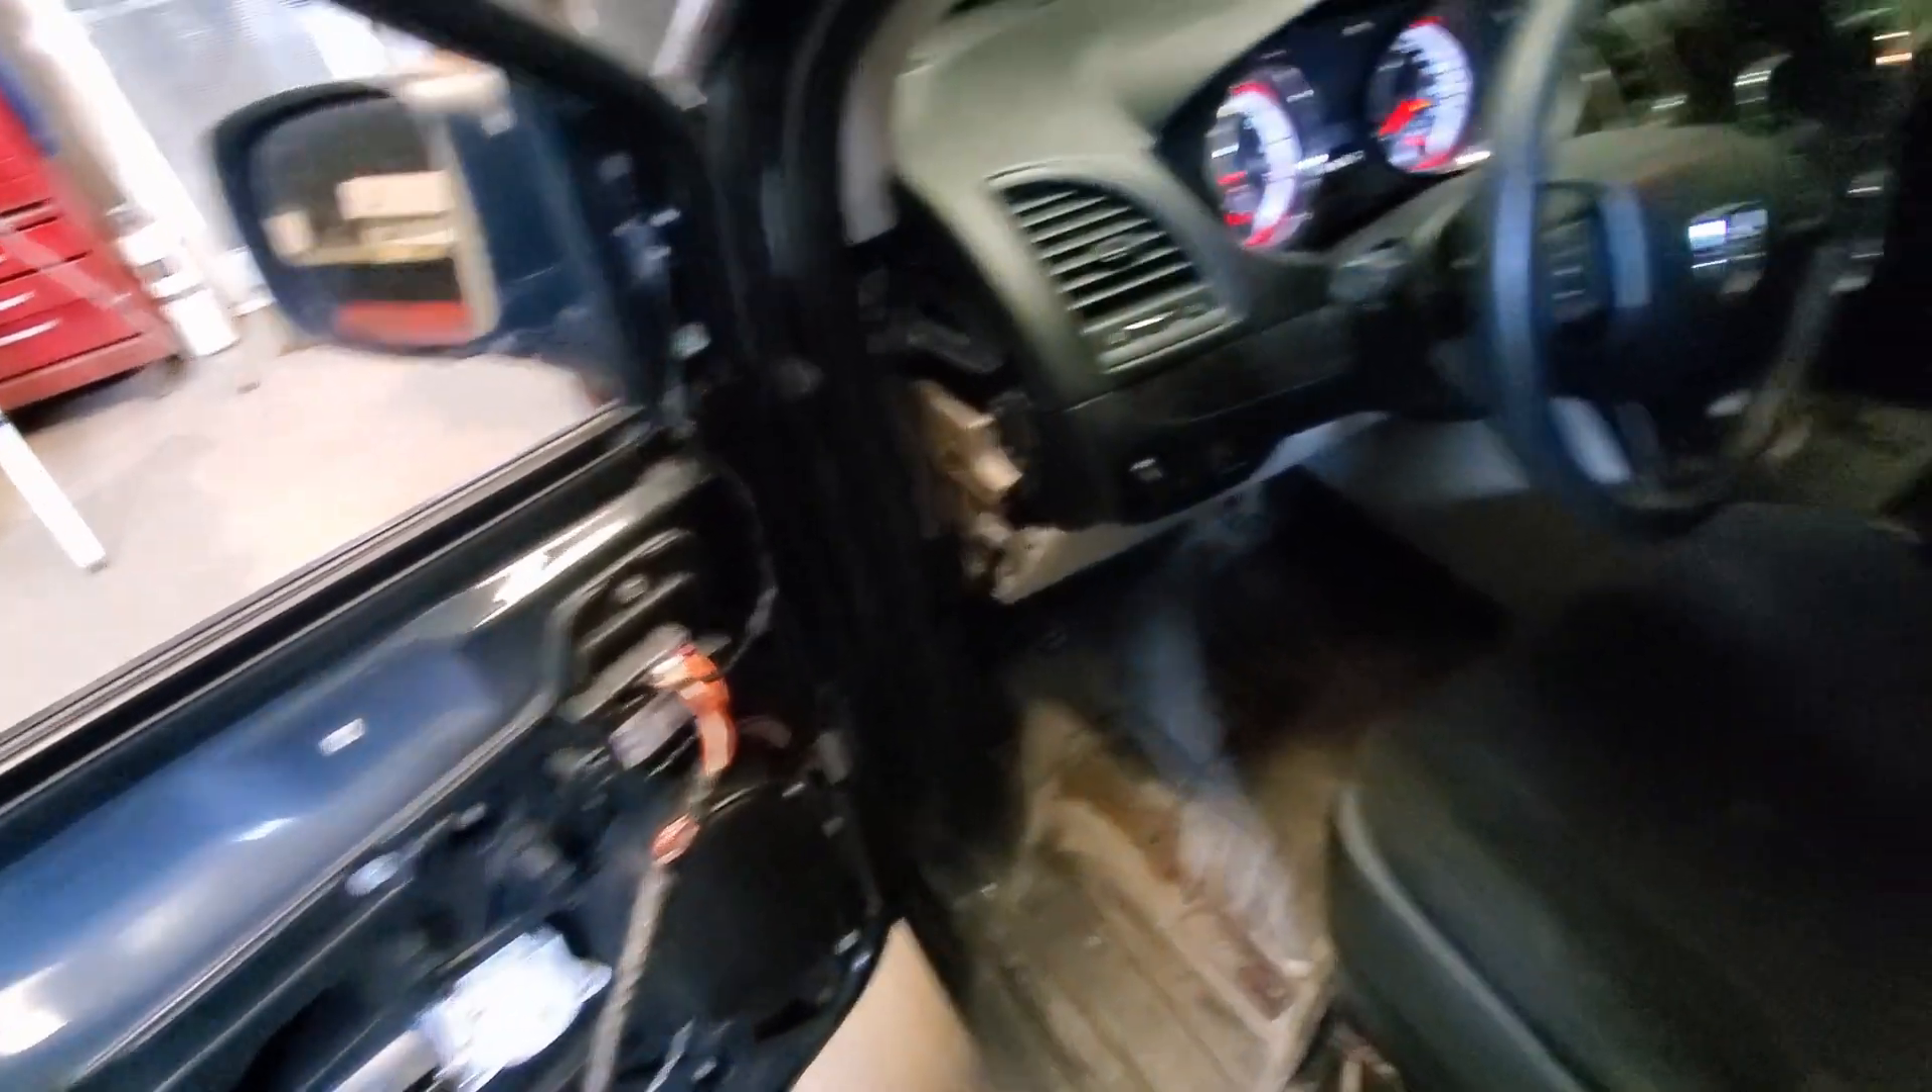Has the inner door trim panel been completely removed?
Yes.